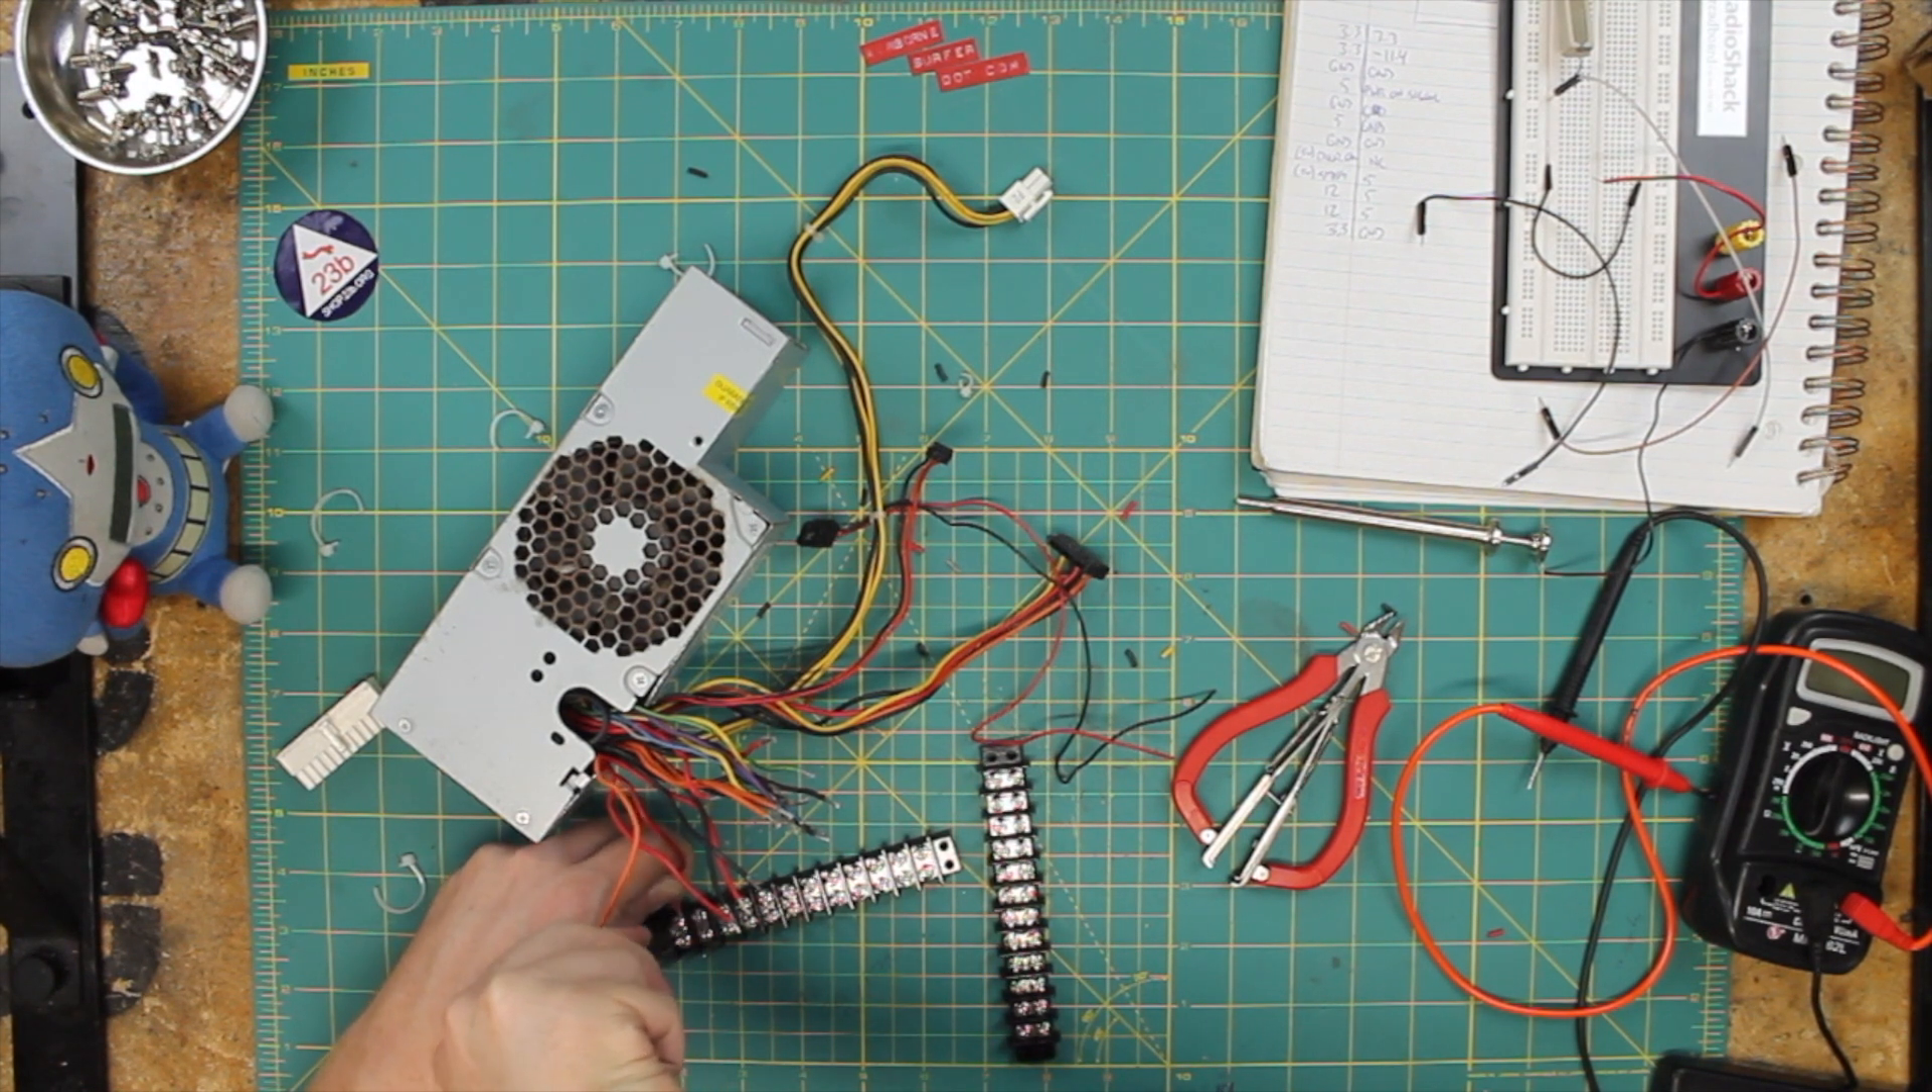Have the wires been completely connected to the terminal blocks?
No.